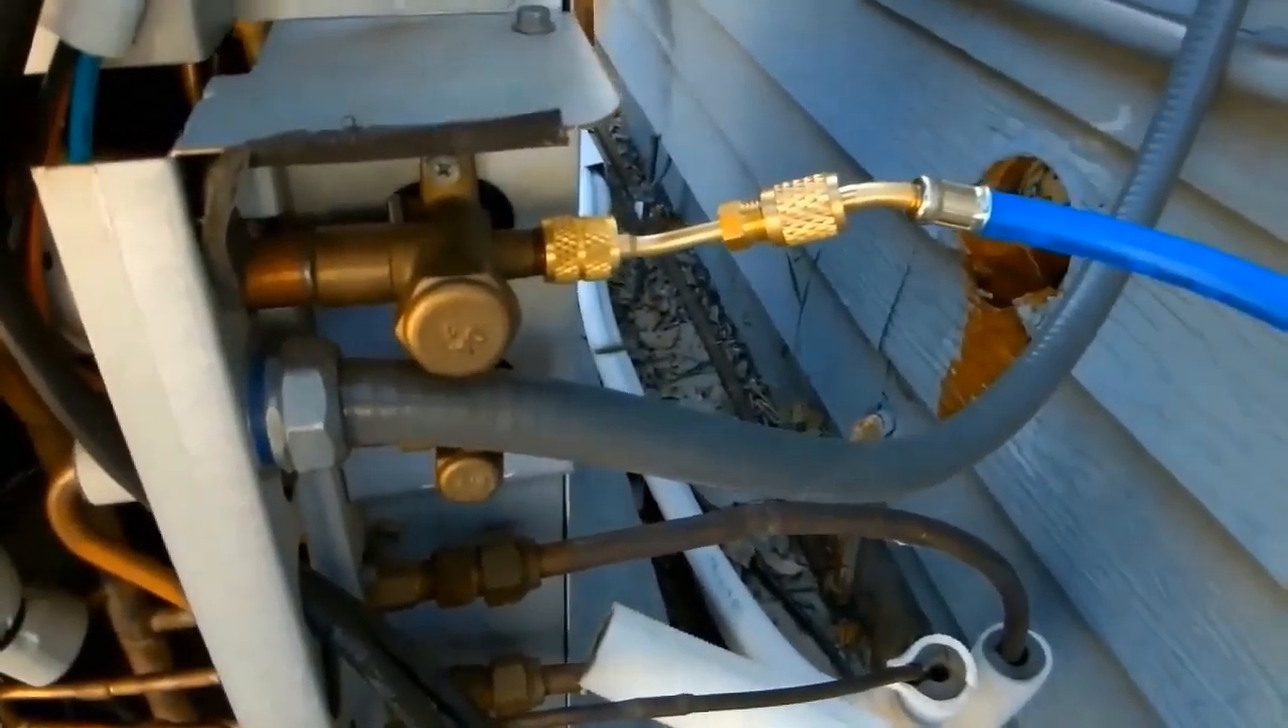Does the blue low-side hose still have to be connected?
No.